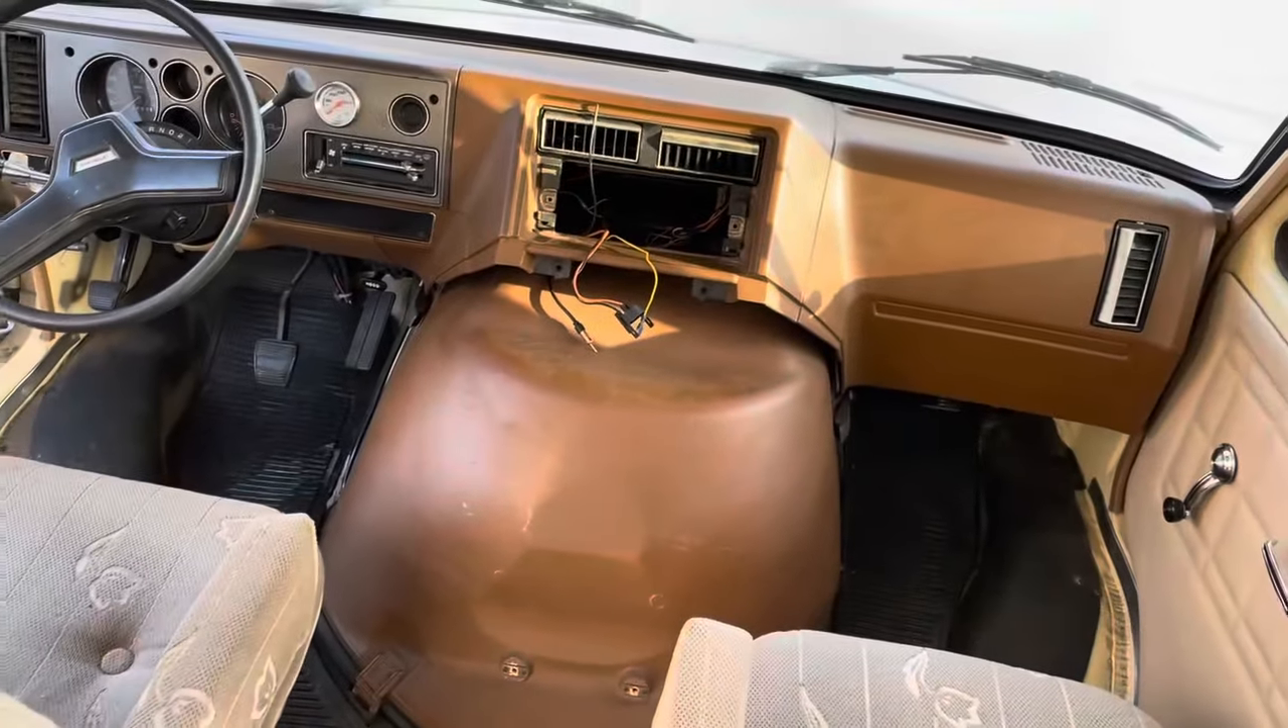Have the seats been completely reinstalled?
Yes.